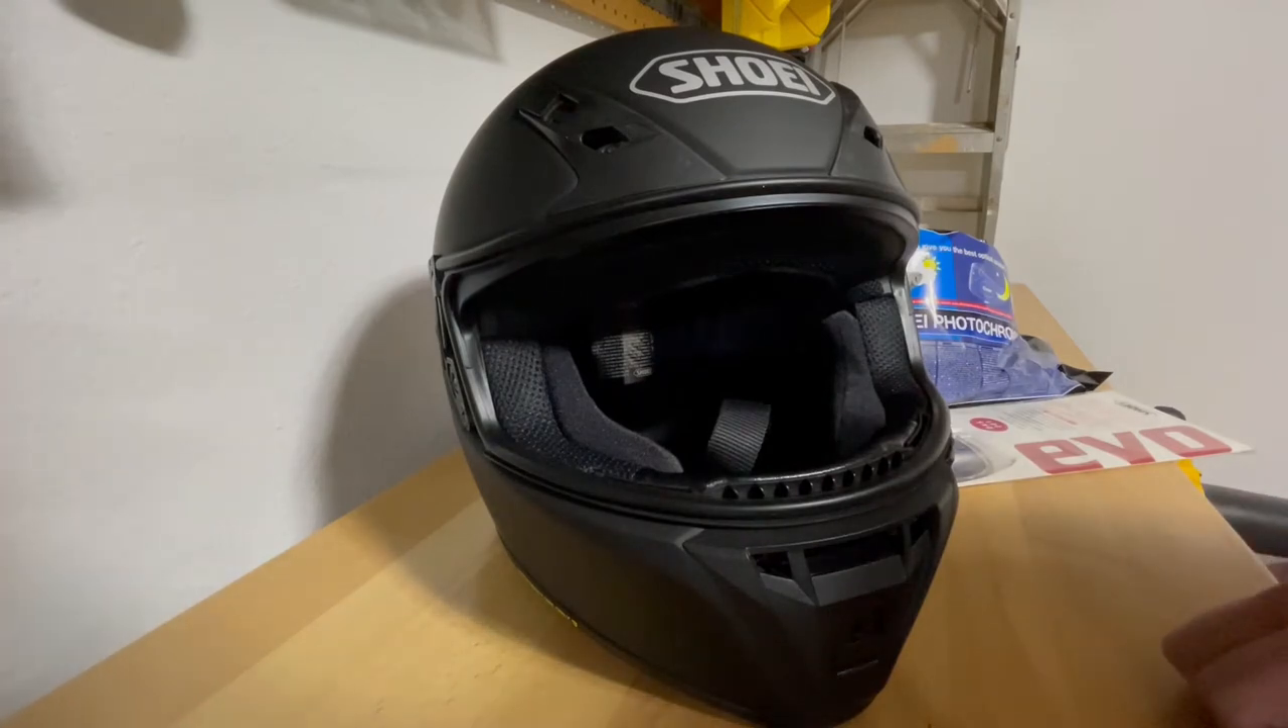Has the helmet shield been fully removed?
Yes.